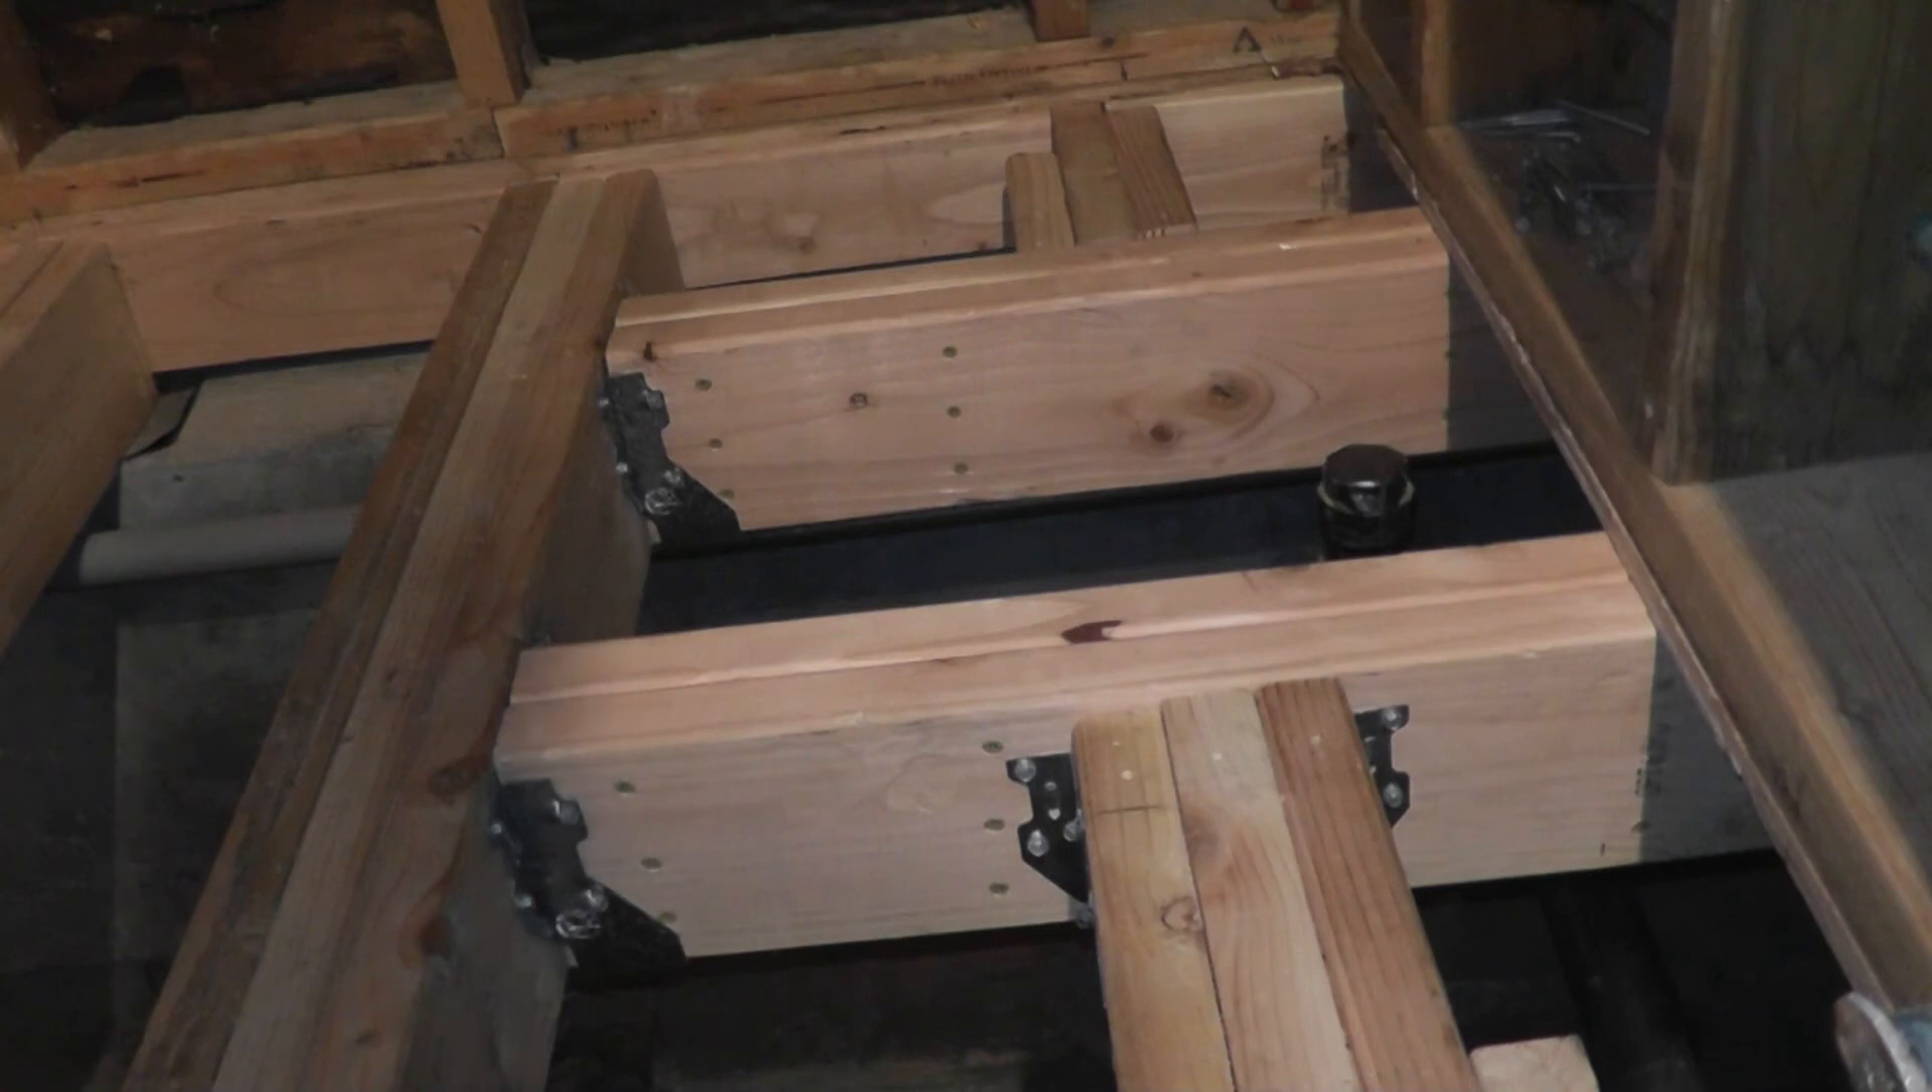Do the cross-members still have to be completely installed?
No.